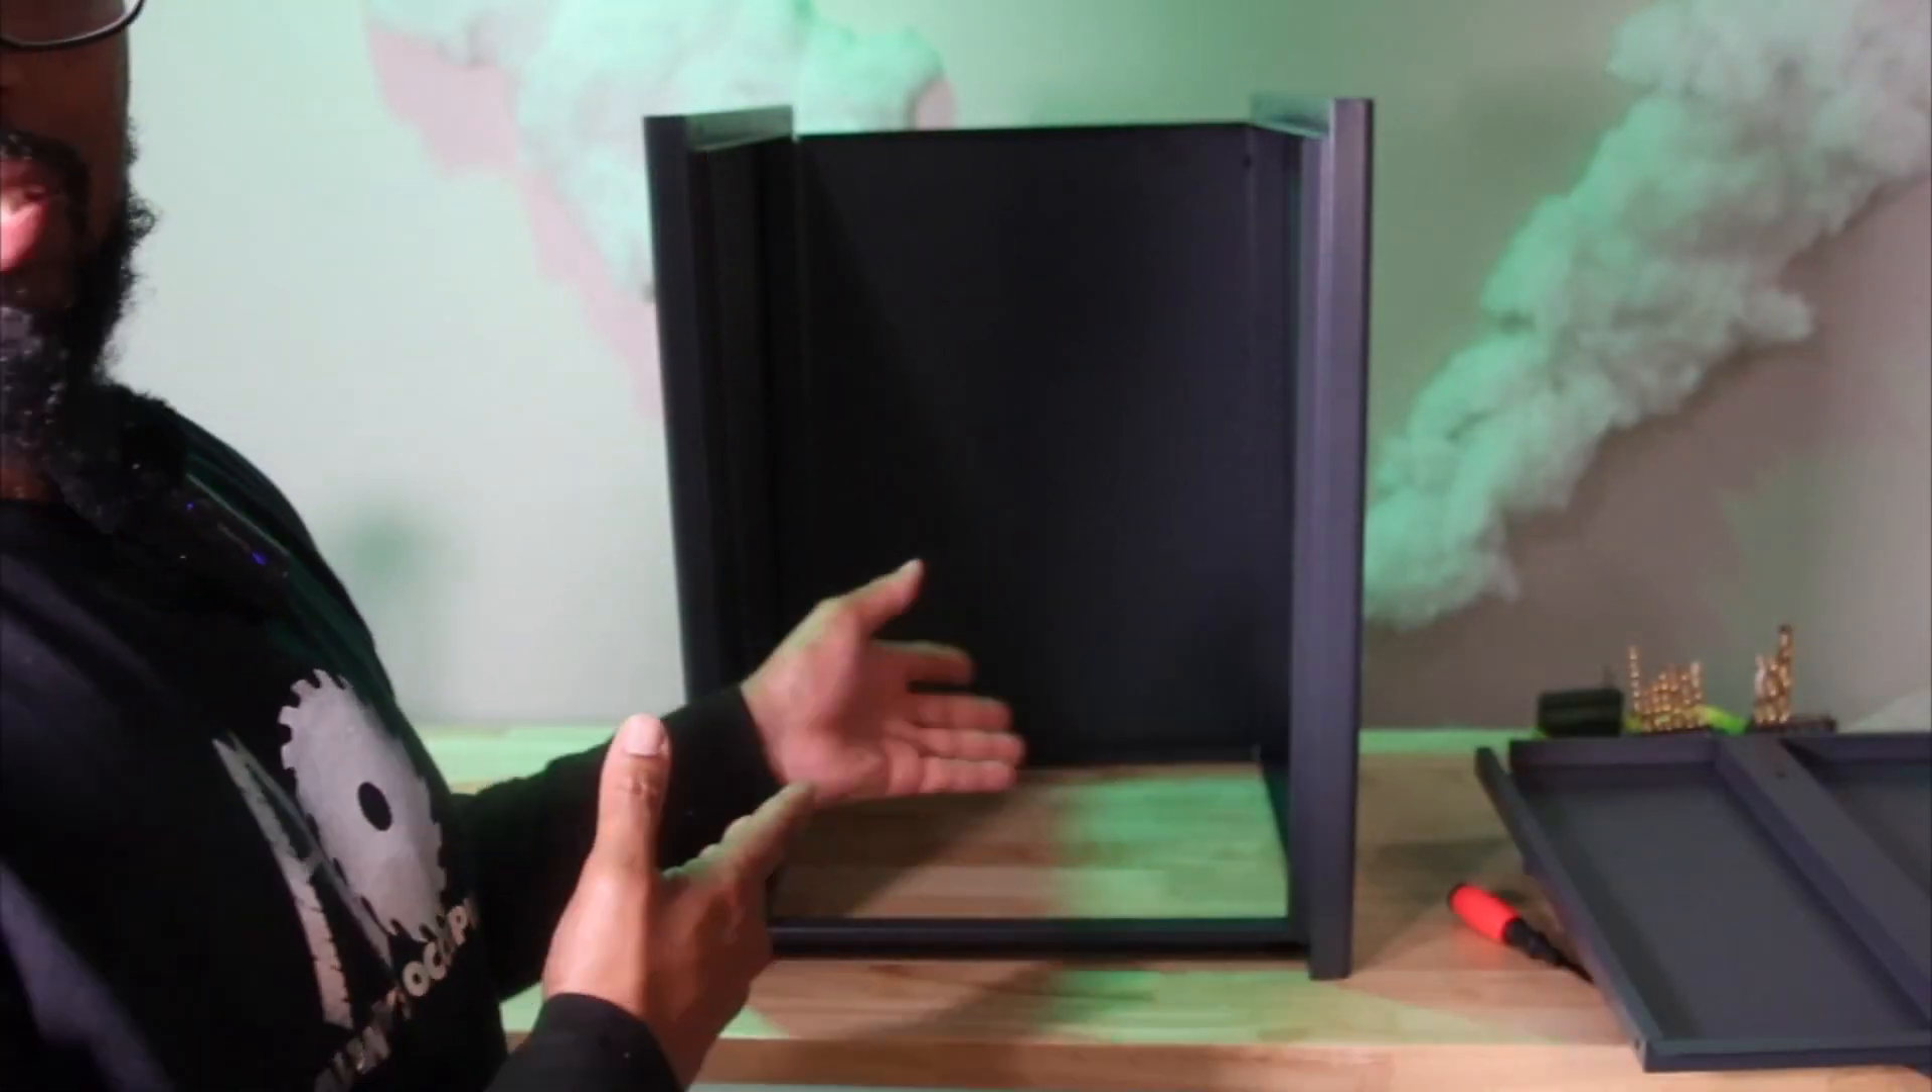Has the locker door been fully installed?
No.